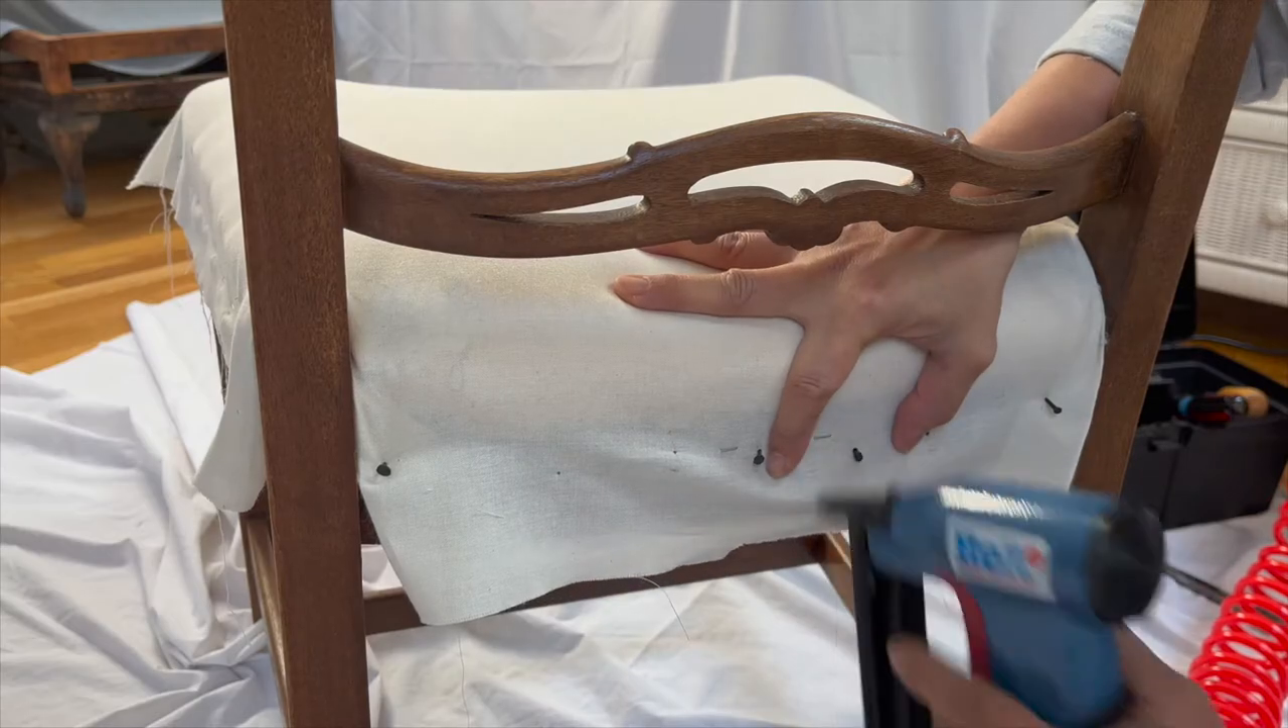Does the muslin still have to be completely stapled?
Yes.